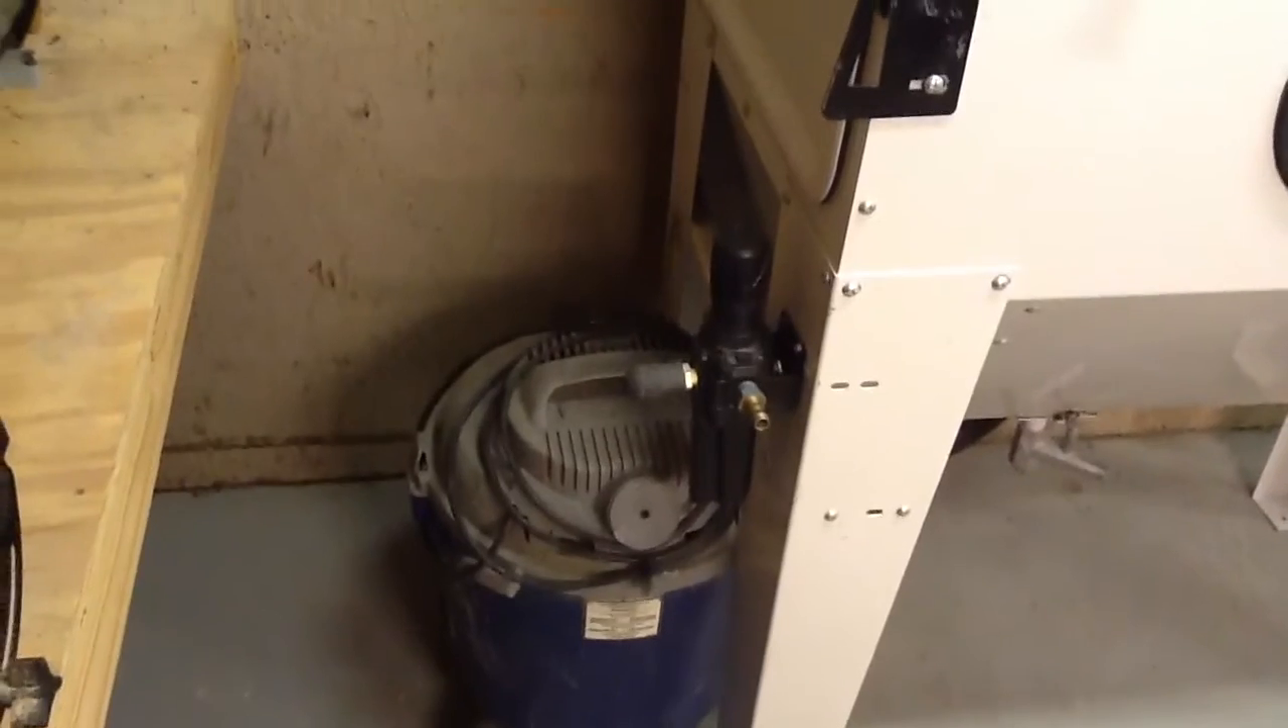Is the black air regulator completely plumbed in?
No.